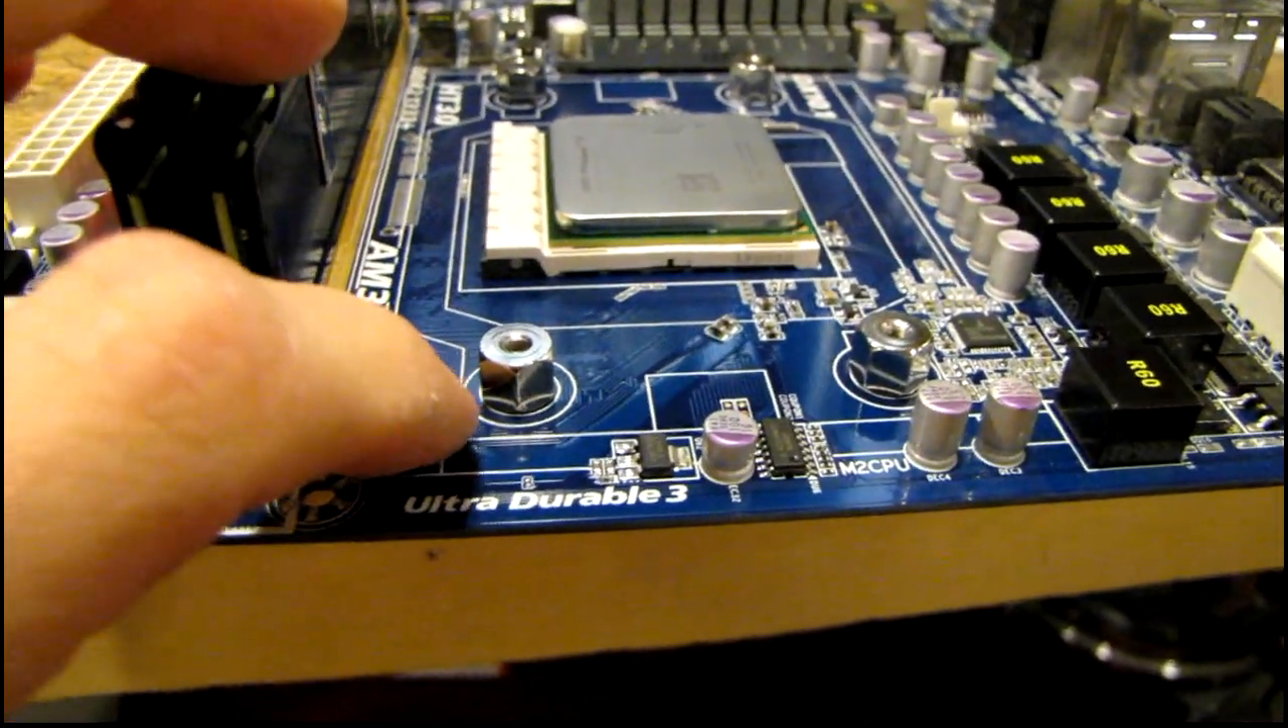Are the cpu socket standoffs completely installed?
Yes.